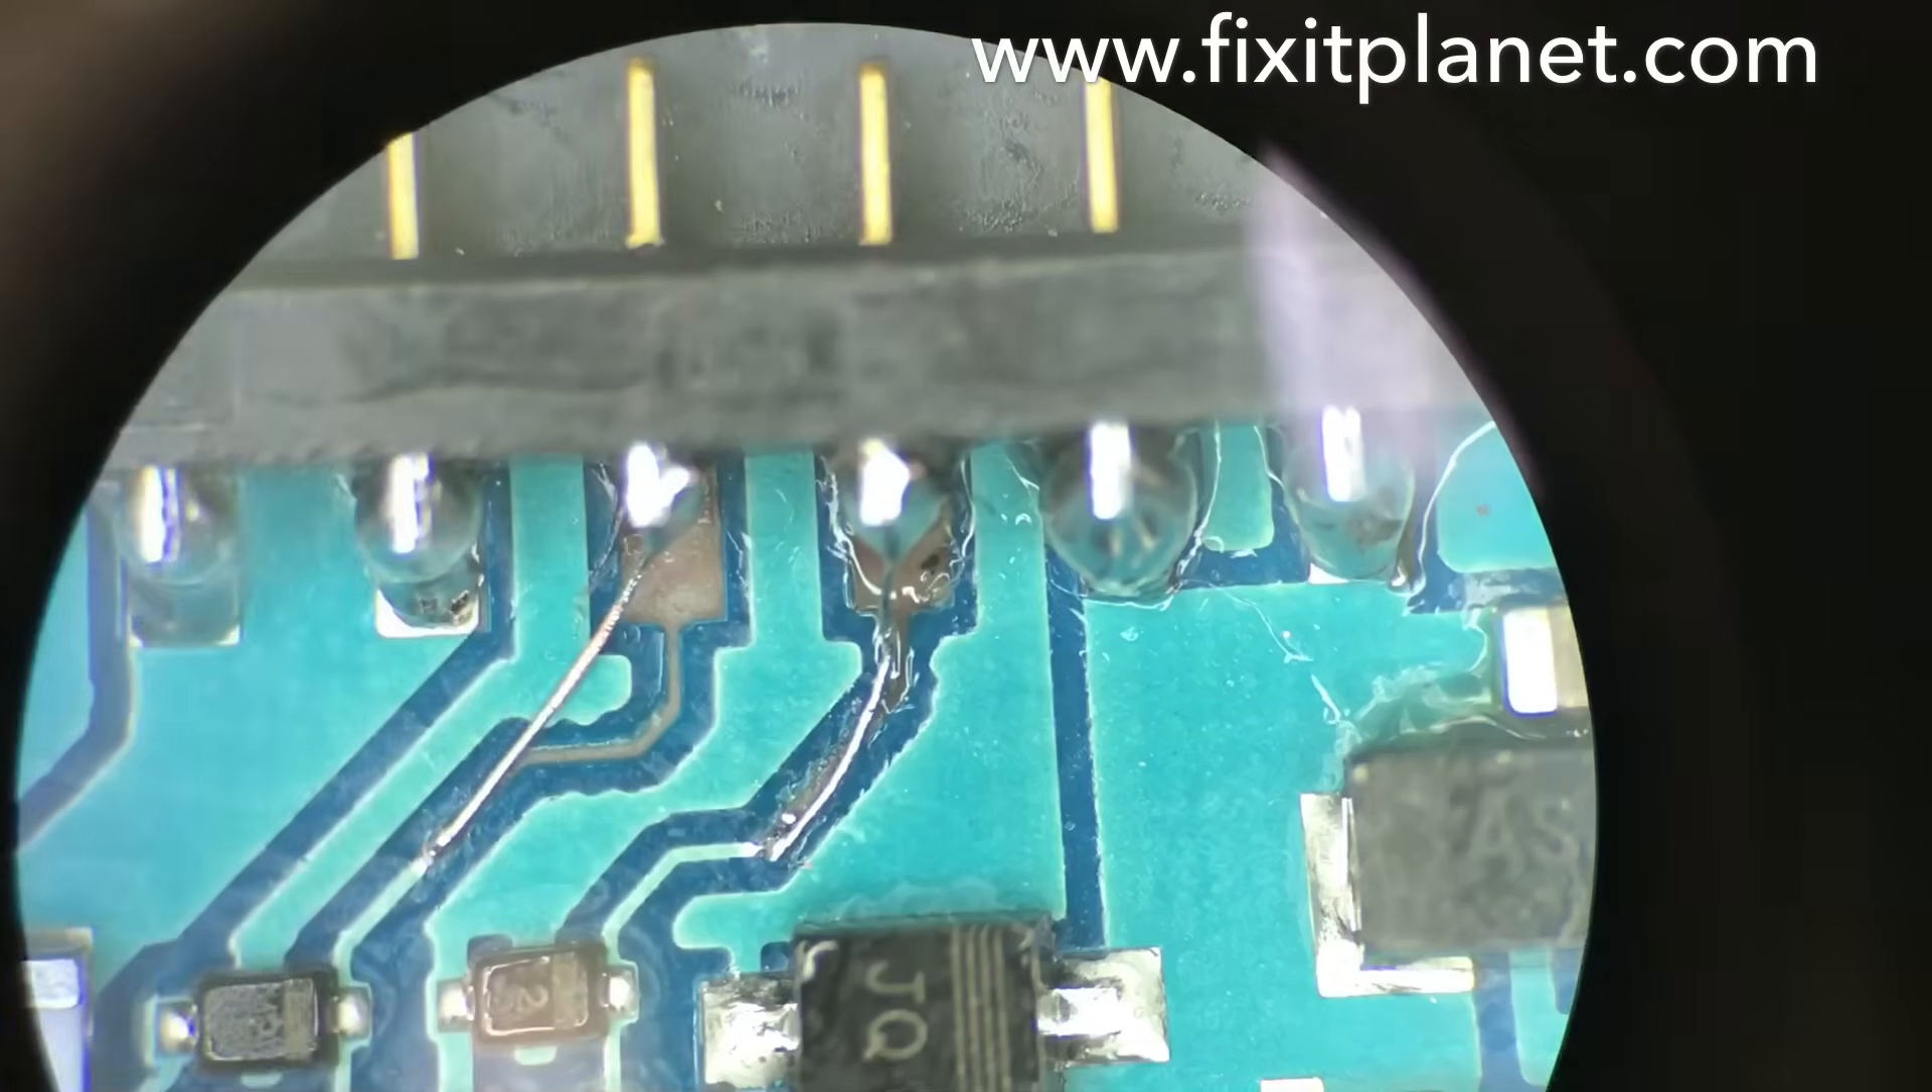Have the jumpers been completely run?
Yes.